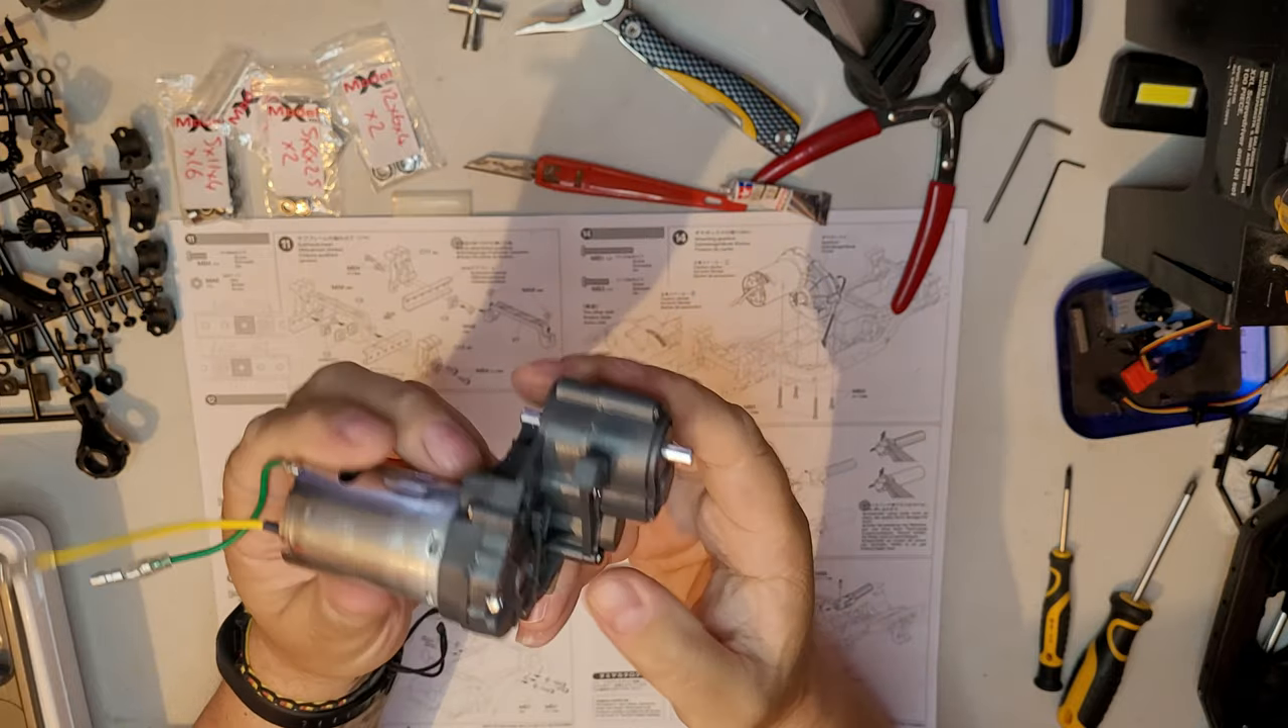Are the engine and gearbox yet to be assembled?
No.